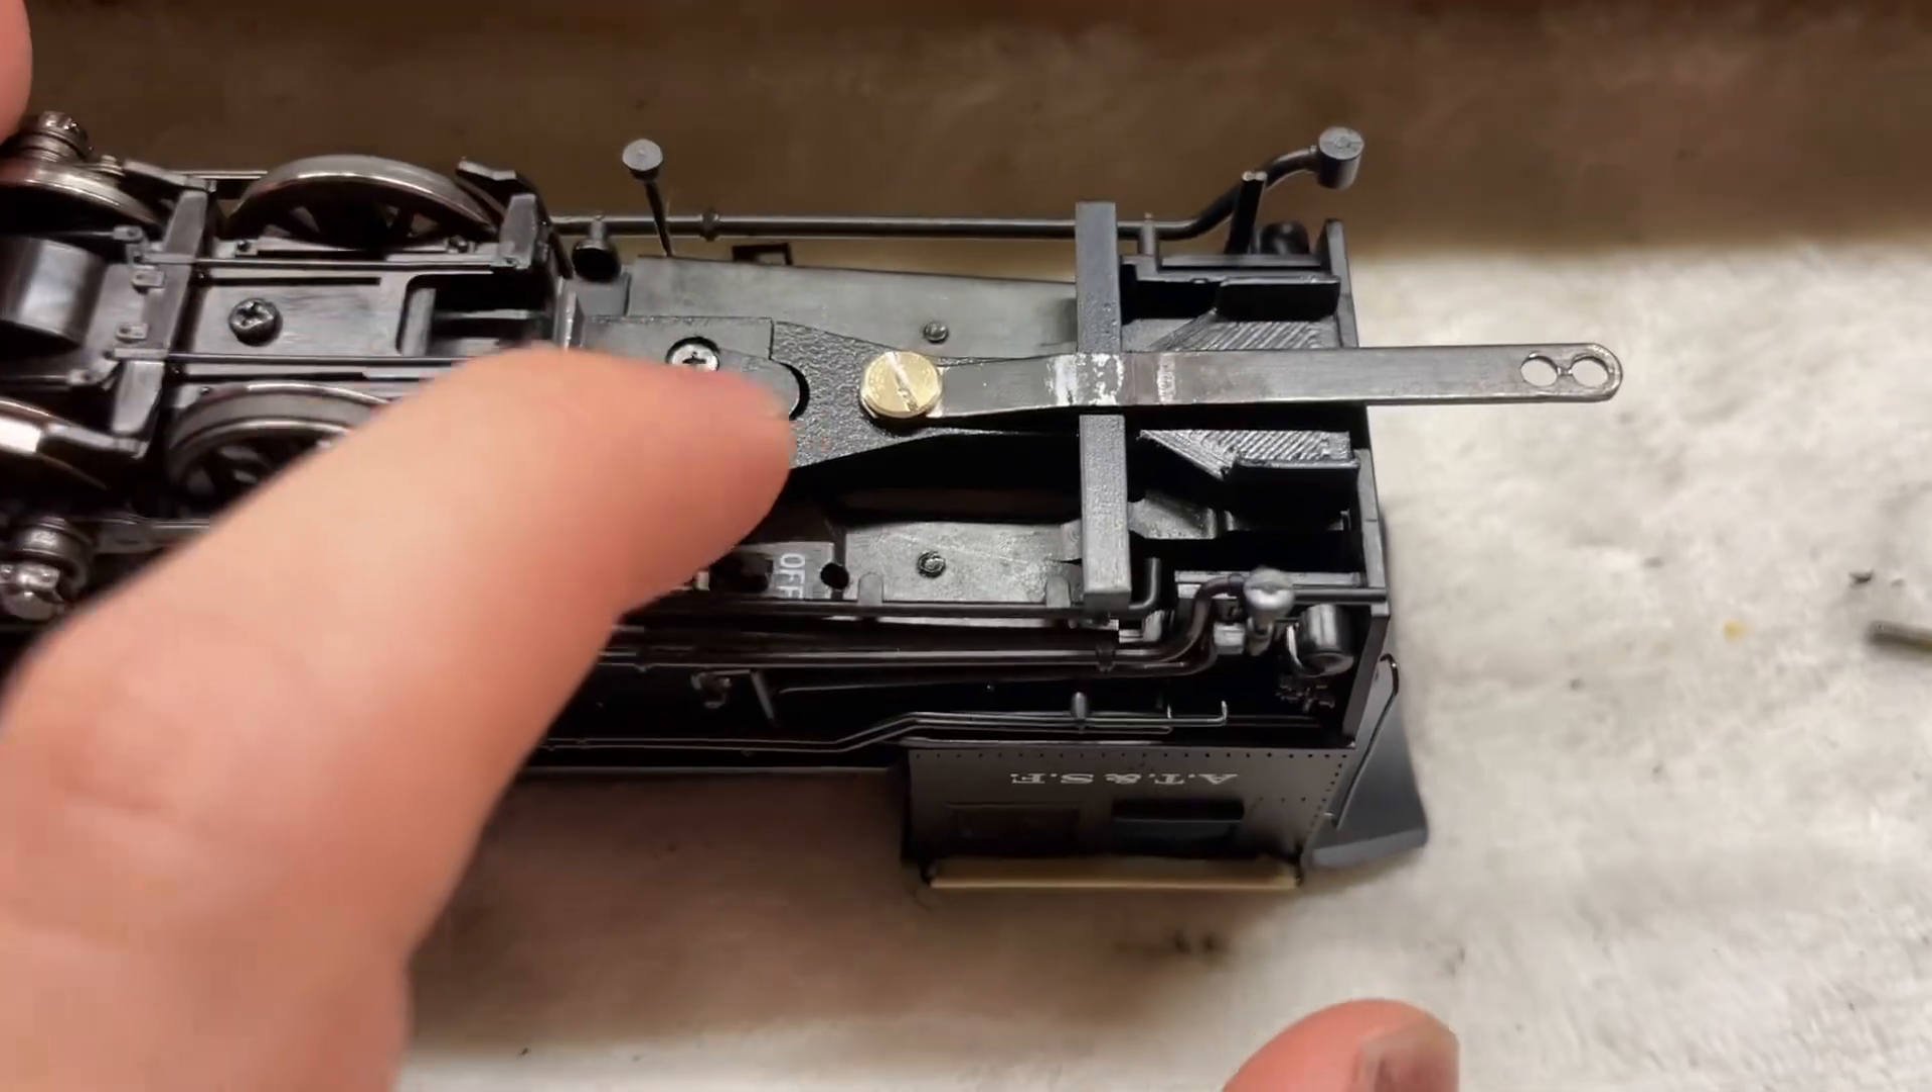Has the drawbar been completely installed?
Yes.